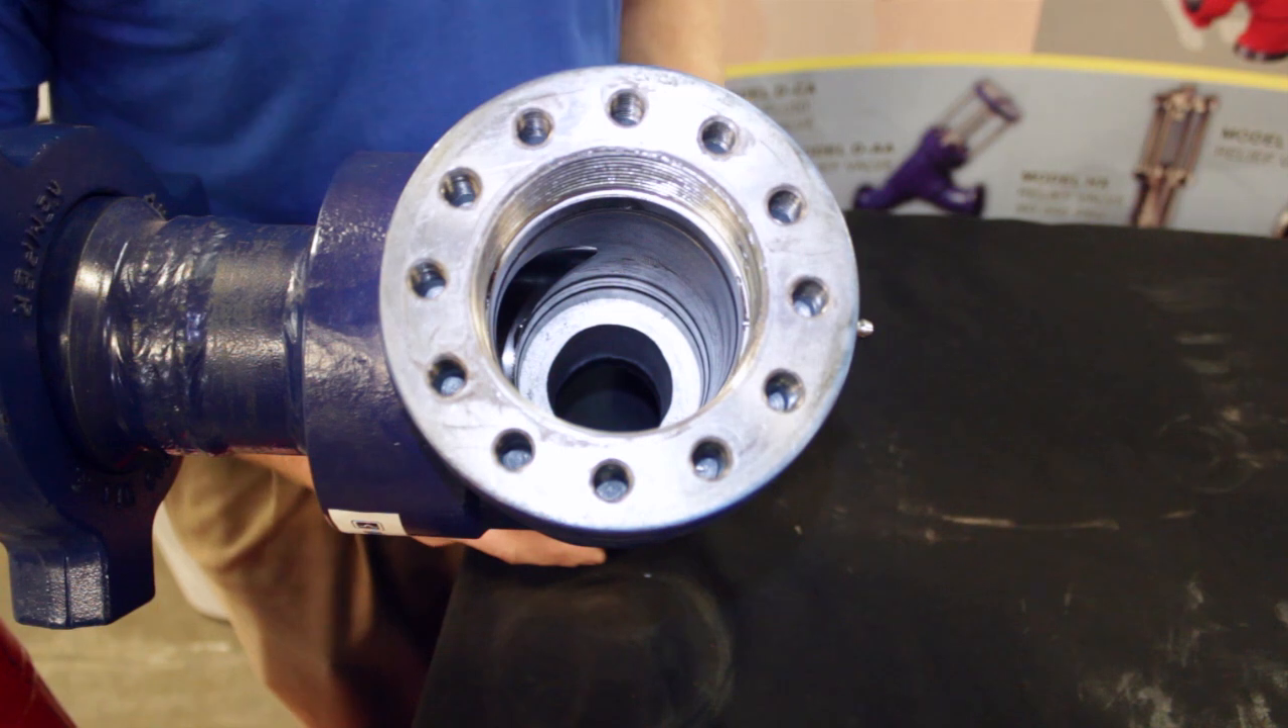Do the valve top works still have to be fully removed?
No.